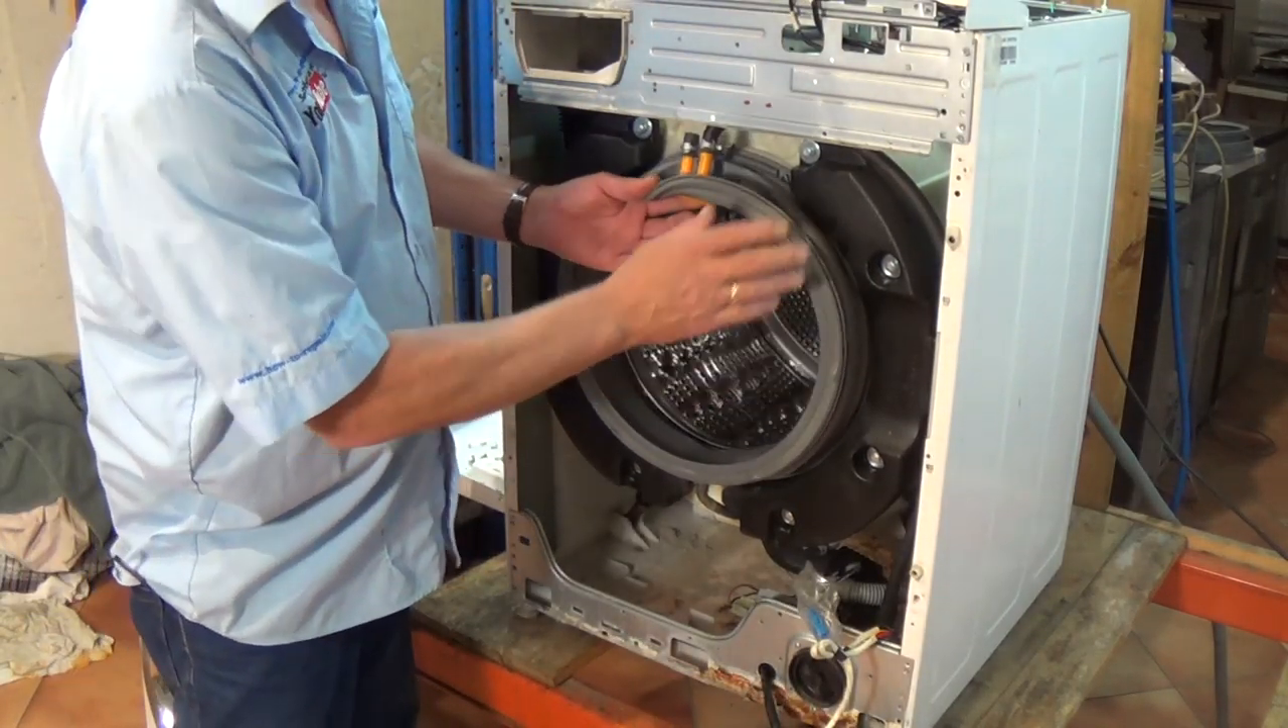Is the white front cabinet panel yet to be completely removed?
No.